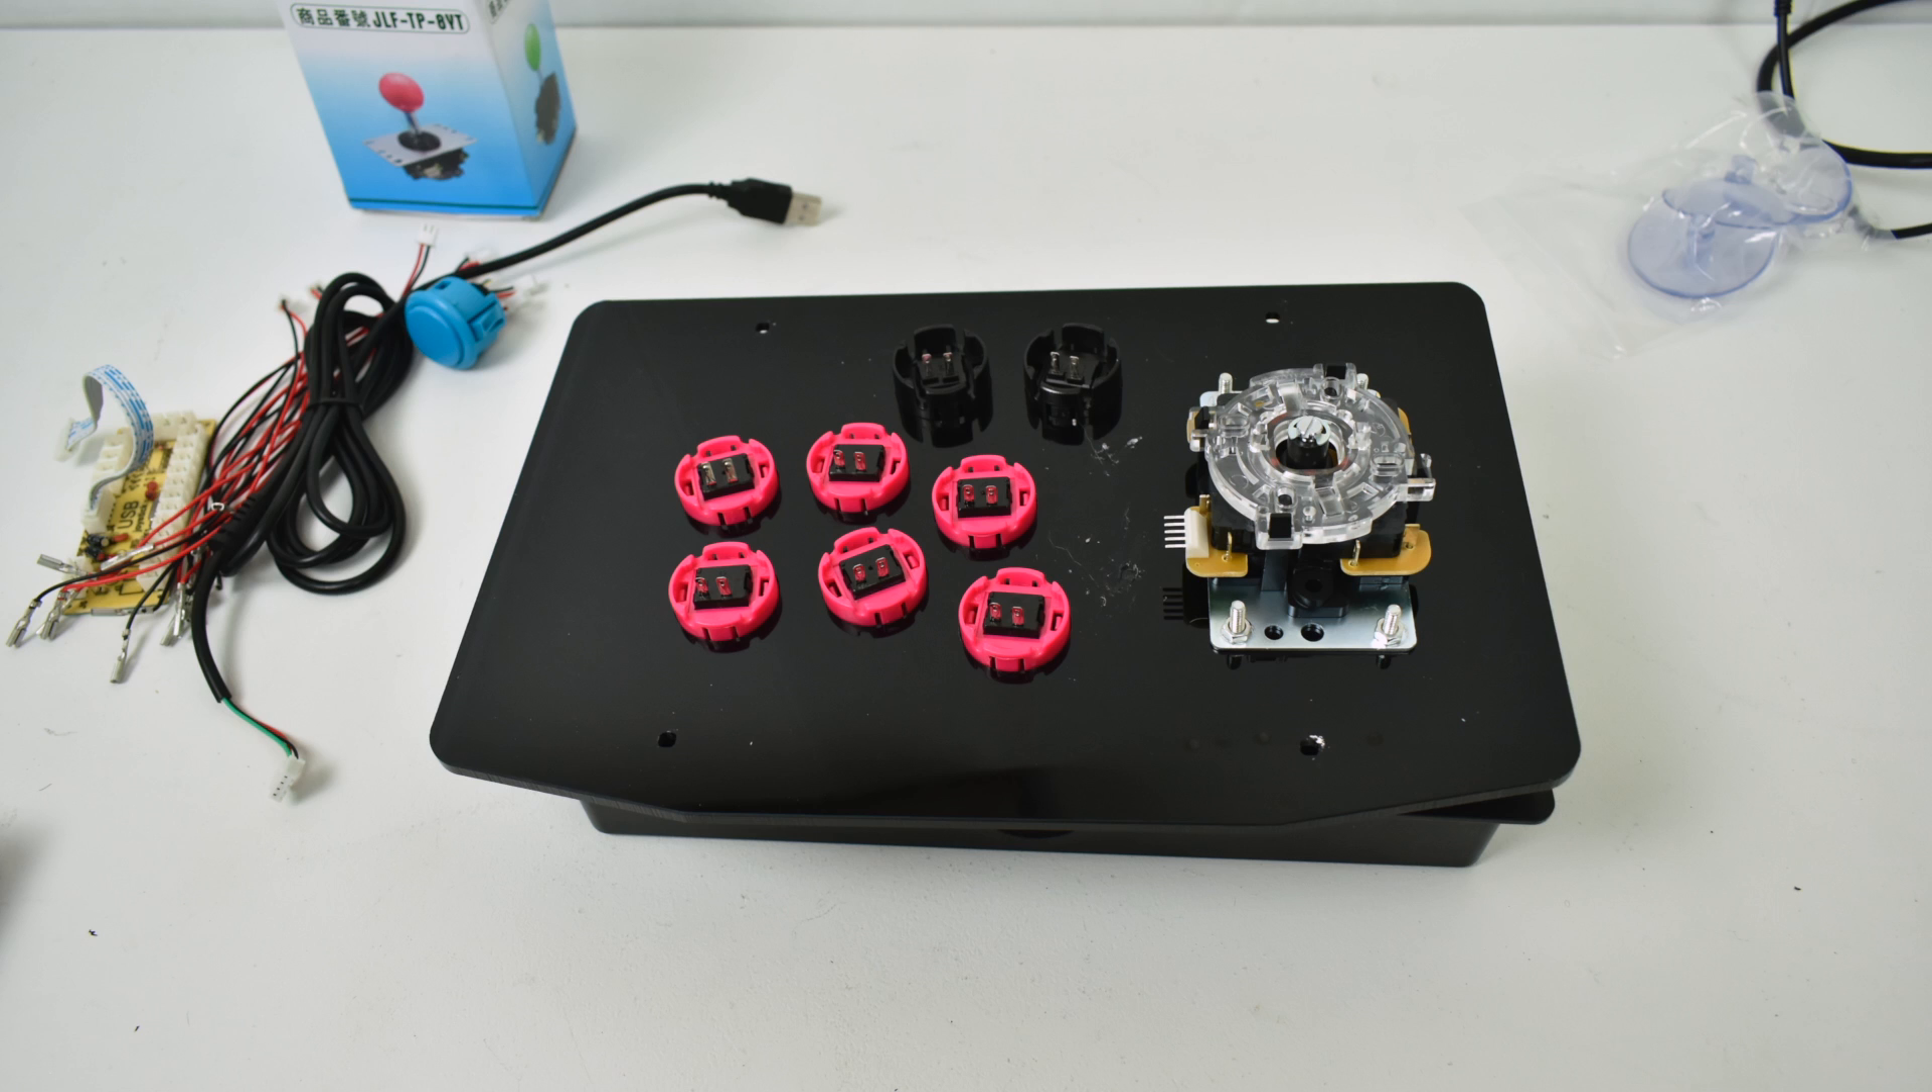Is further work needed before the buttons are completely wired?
Yes.